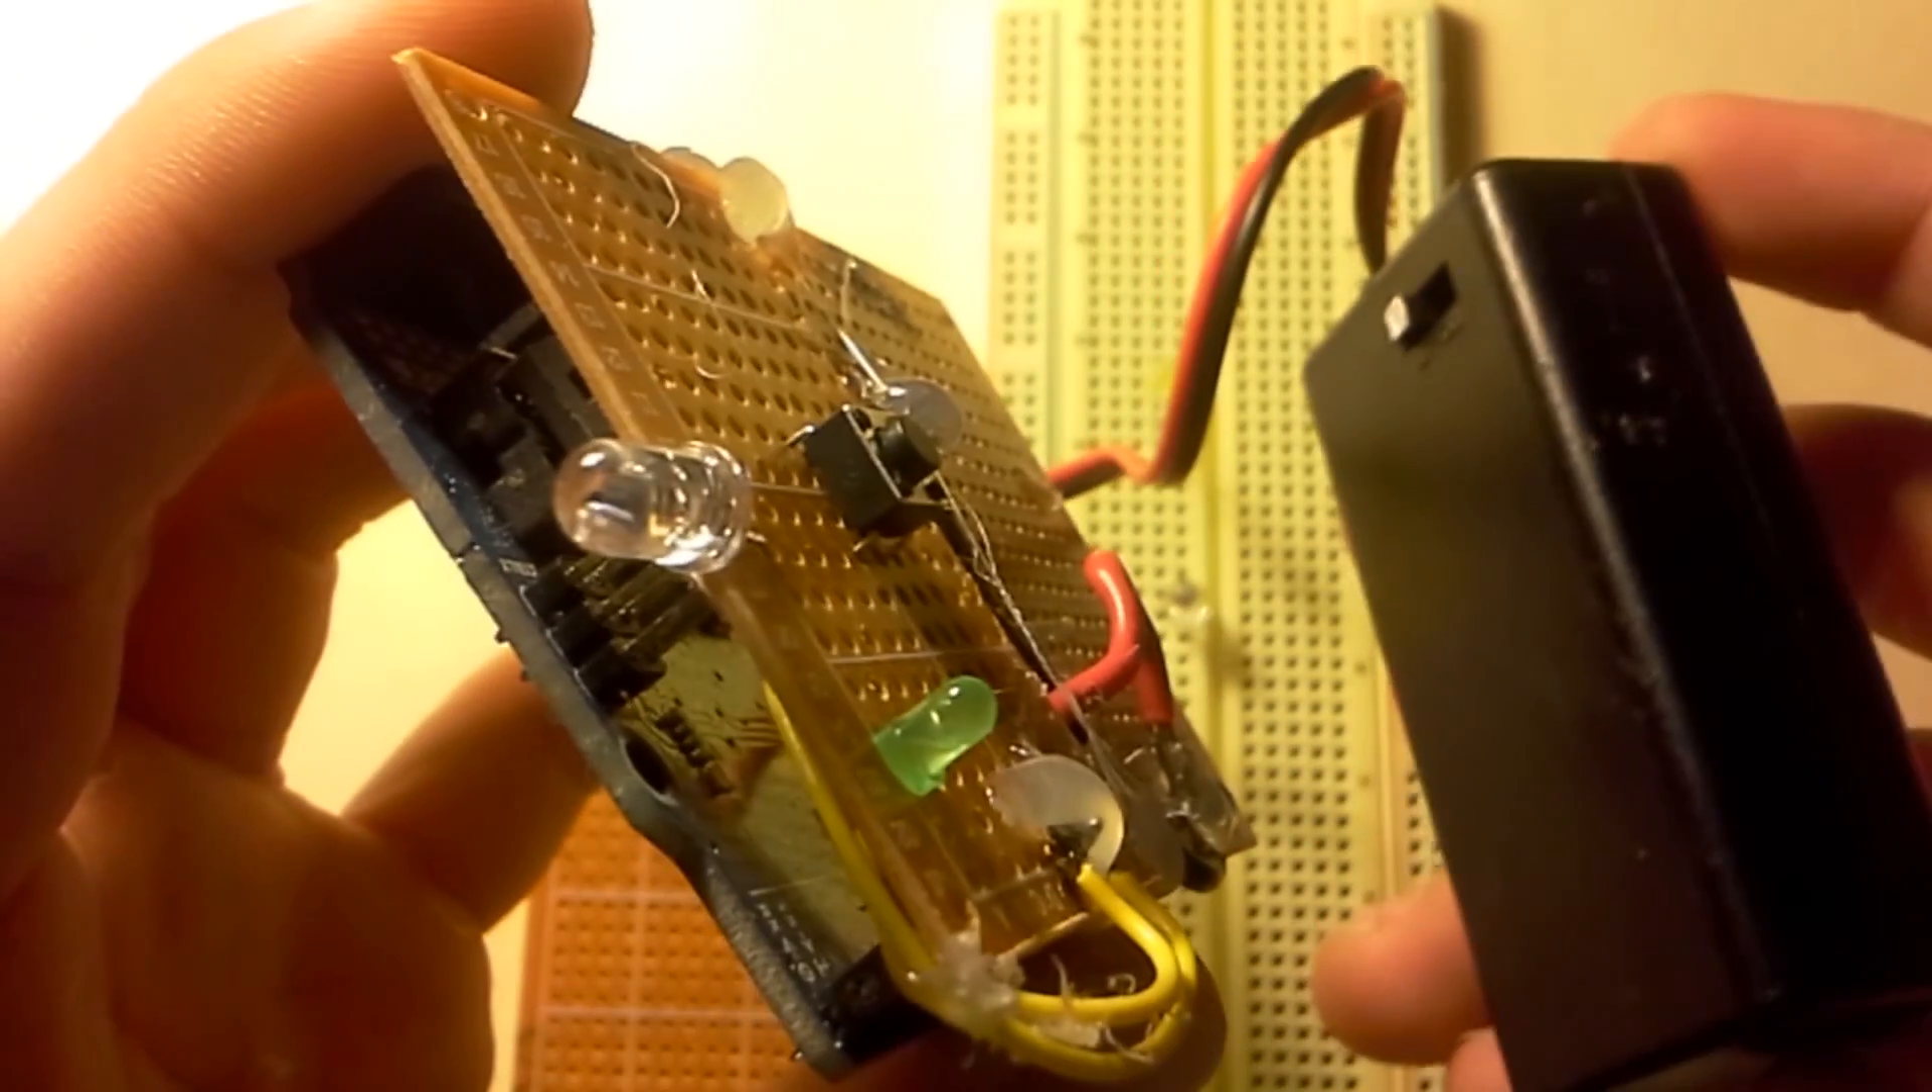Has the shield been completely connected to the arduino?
Yes.